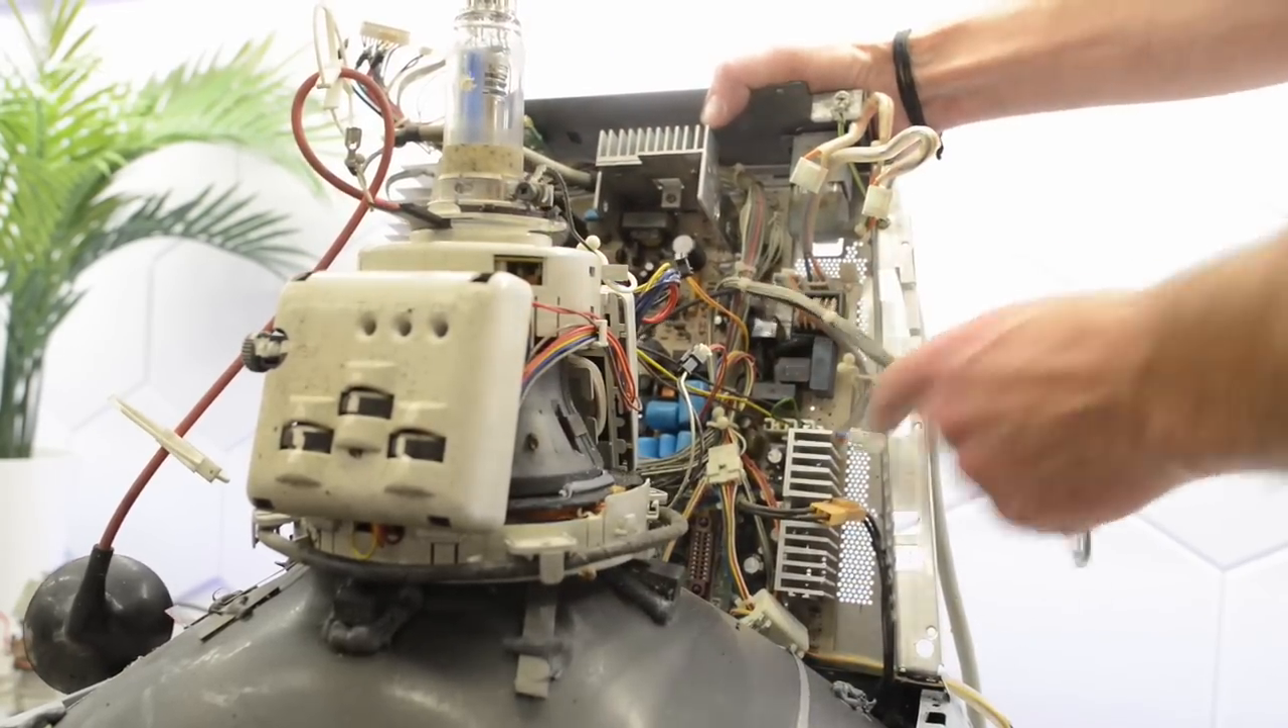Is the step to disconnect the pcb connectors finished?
No.